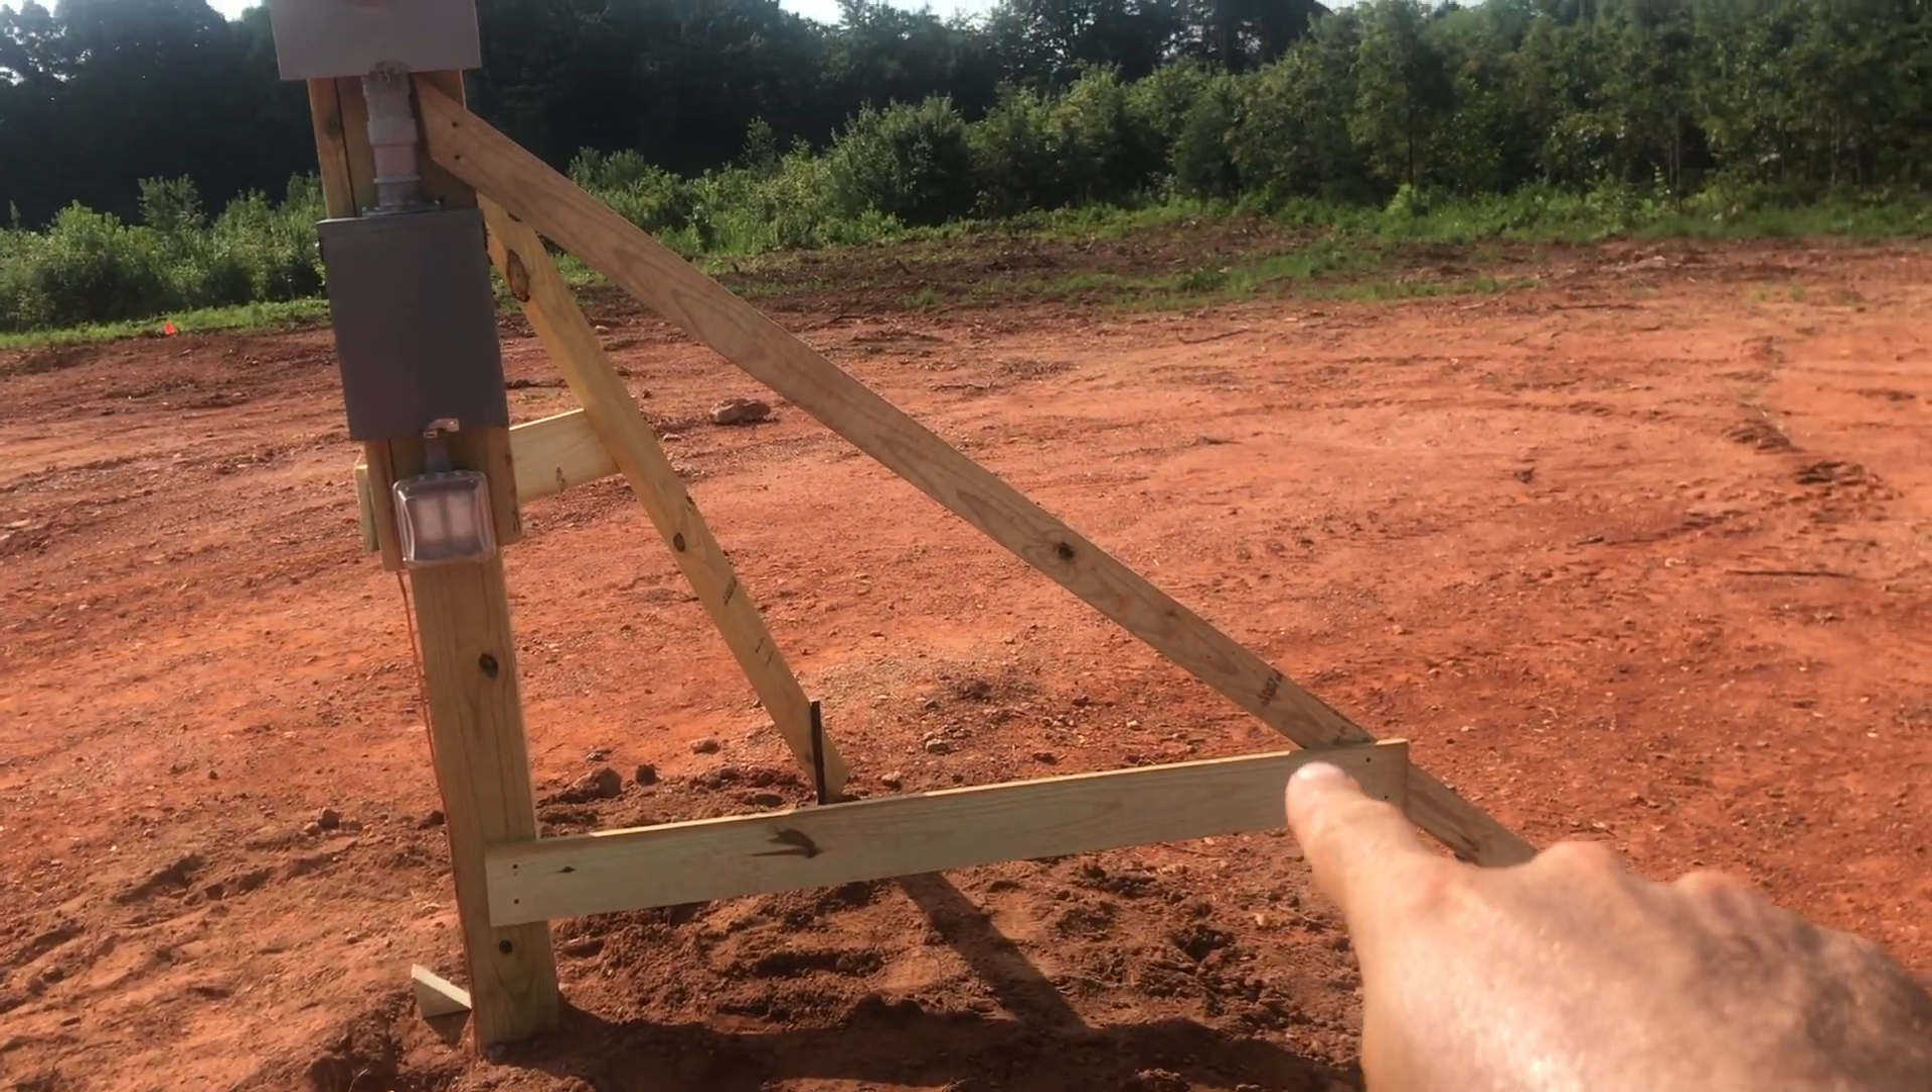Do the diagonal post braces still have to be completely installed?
No.